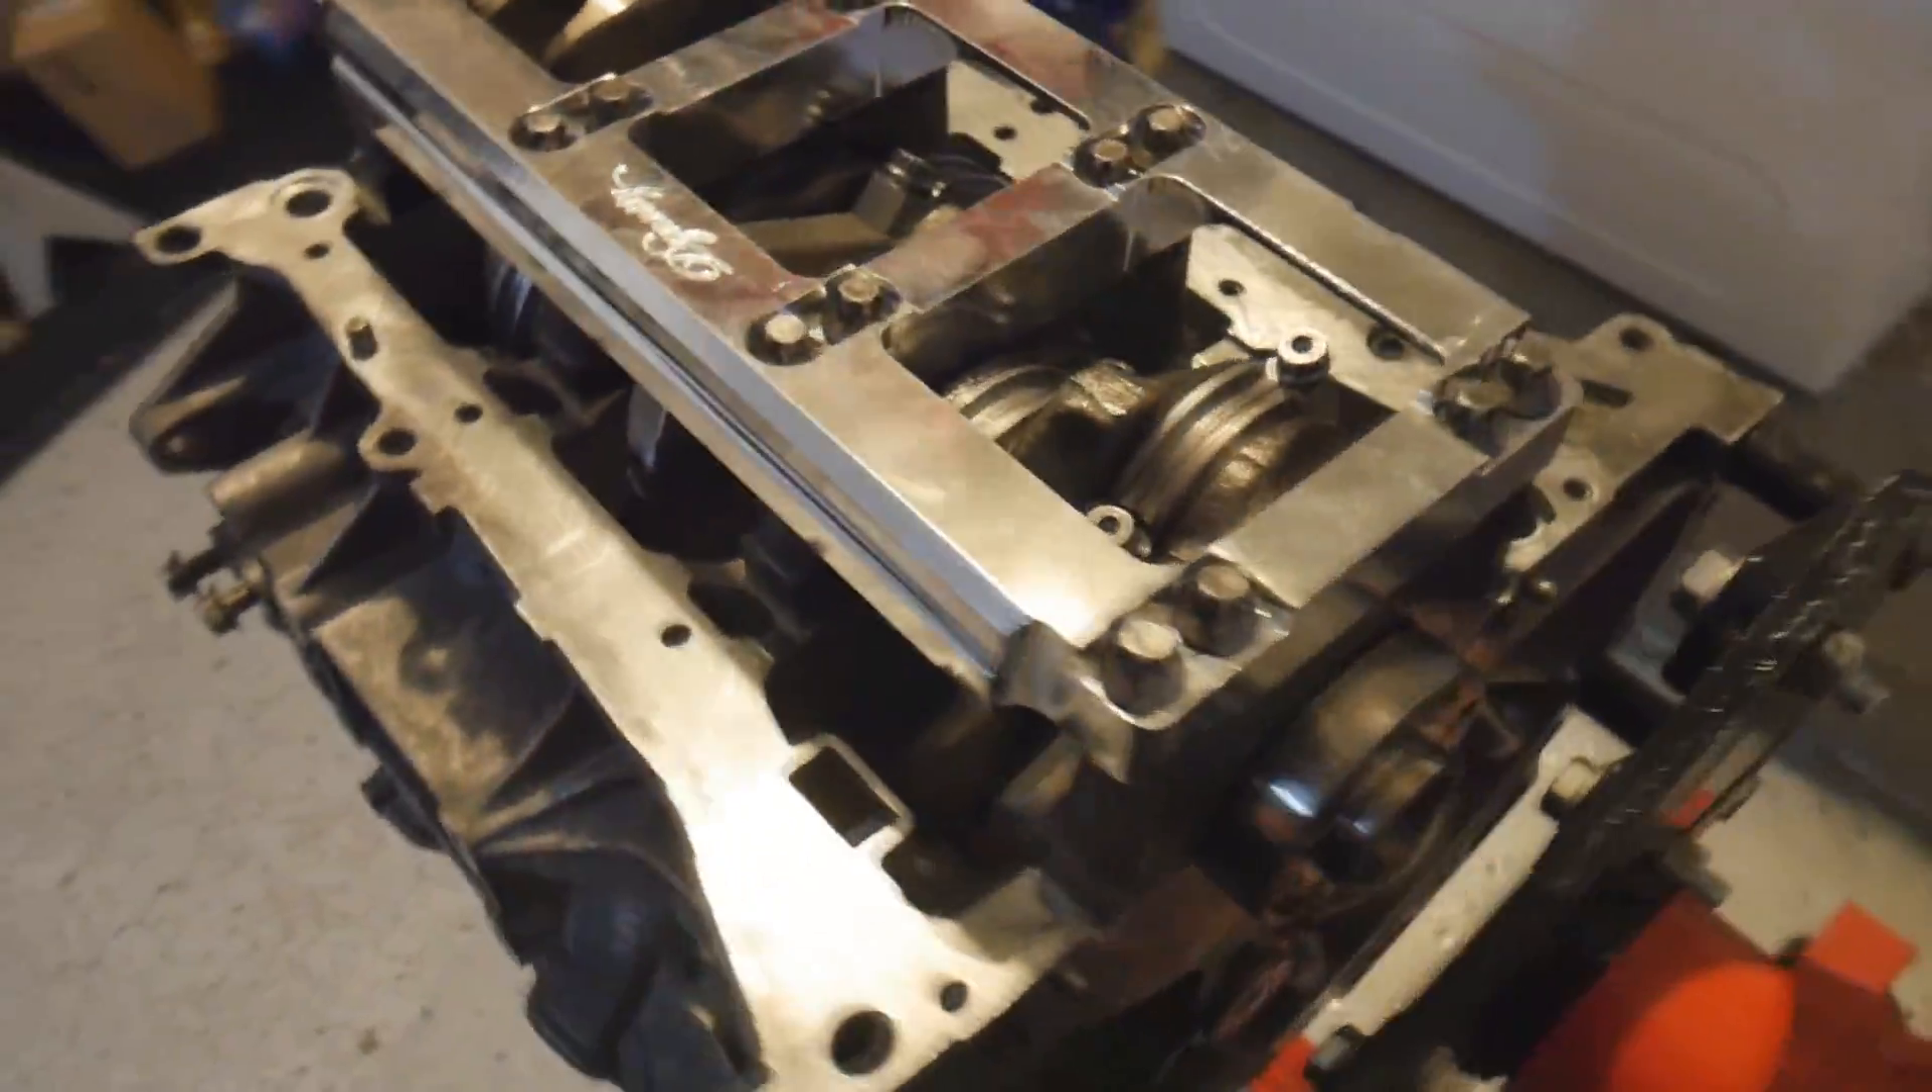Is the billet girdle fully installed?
Yes.